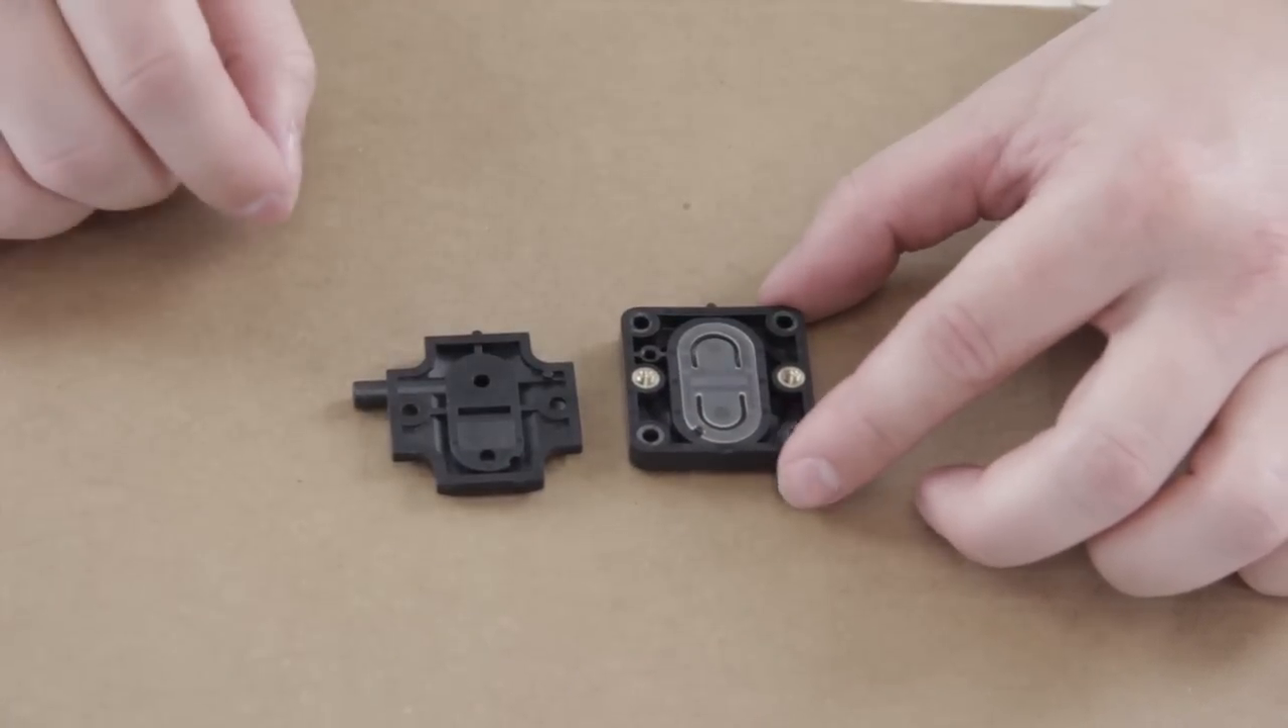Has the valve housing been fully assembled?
No.